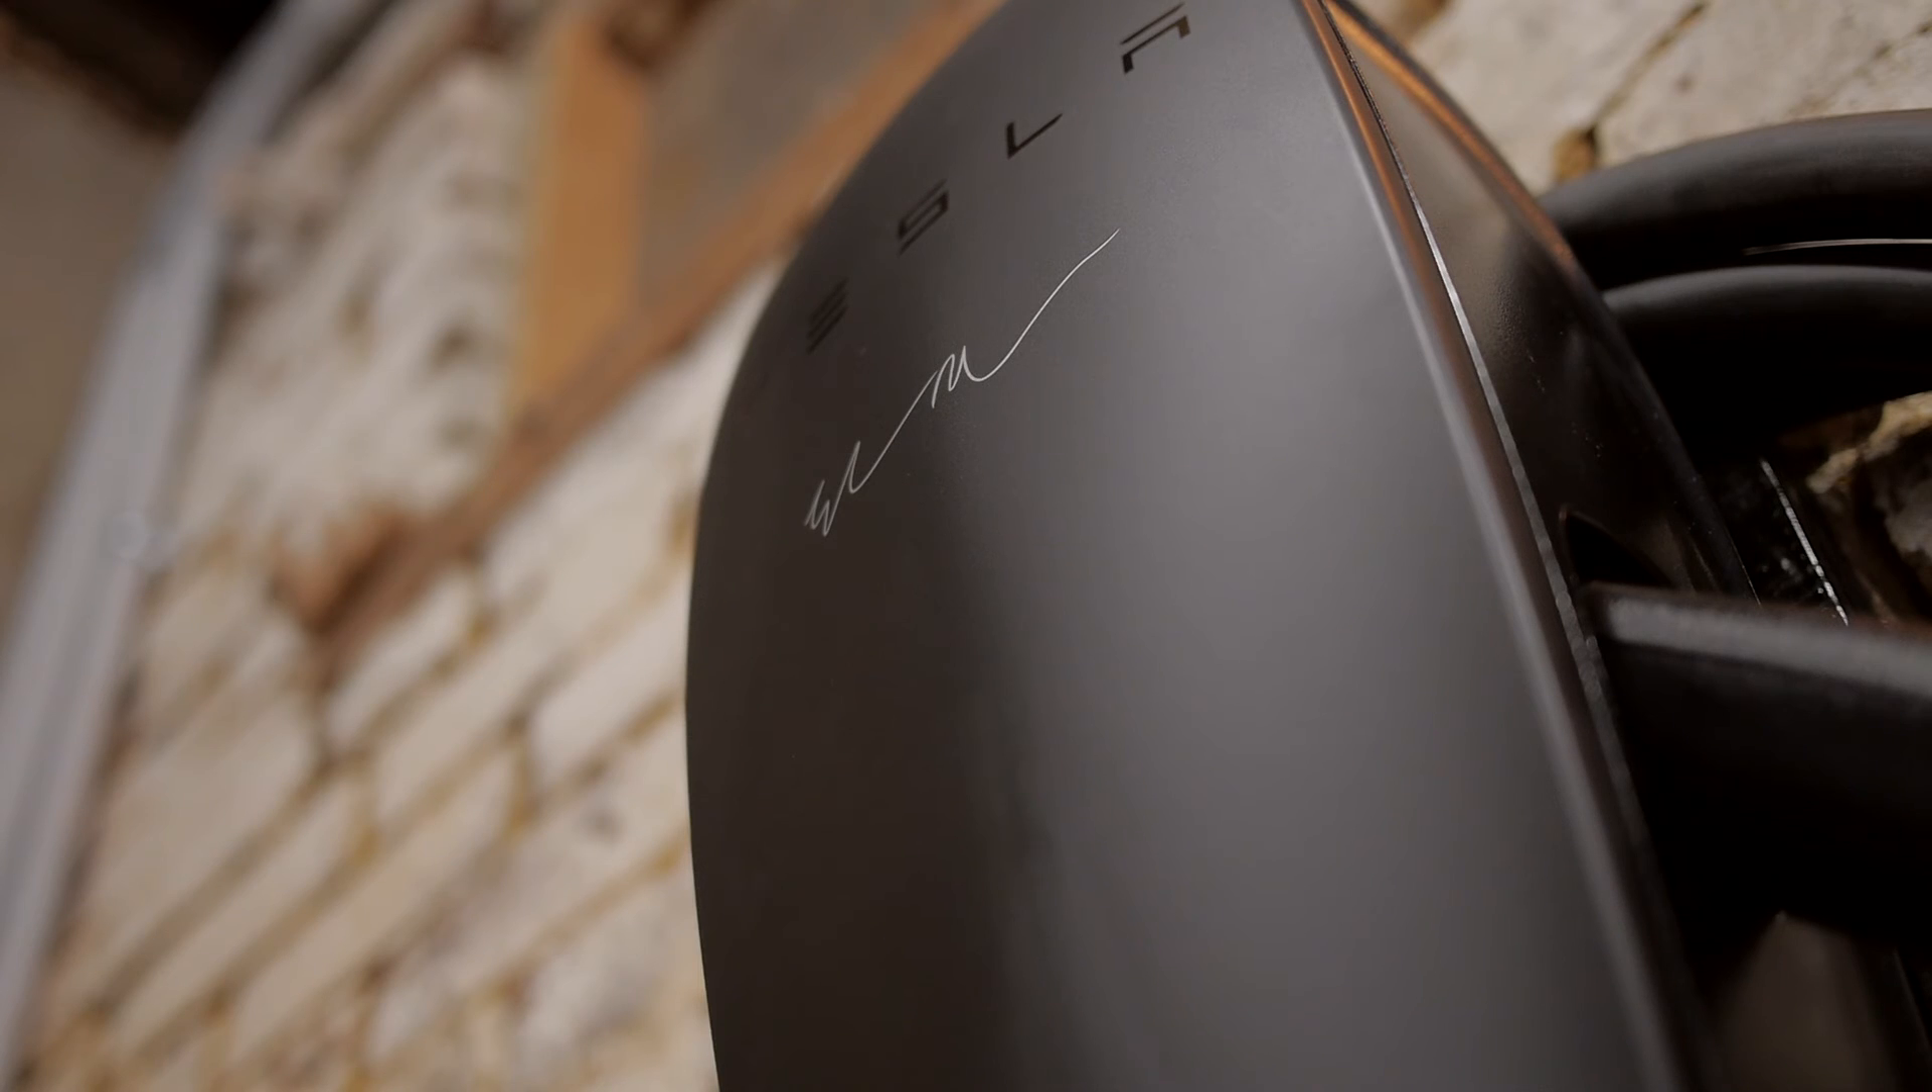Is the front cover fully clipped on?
Yes.